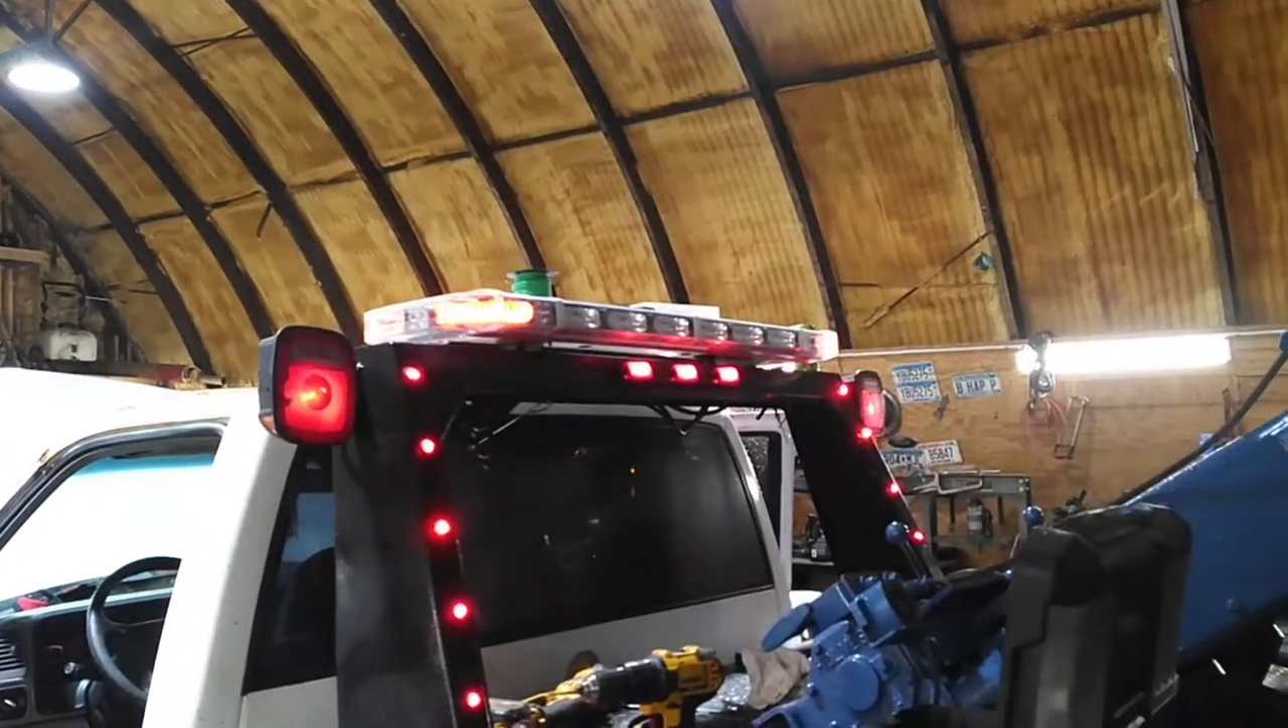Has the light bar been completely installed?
Yes.